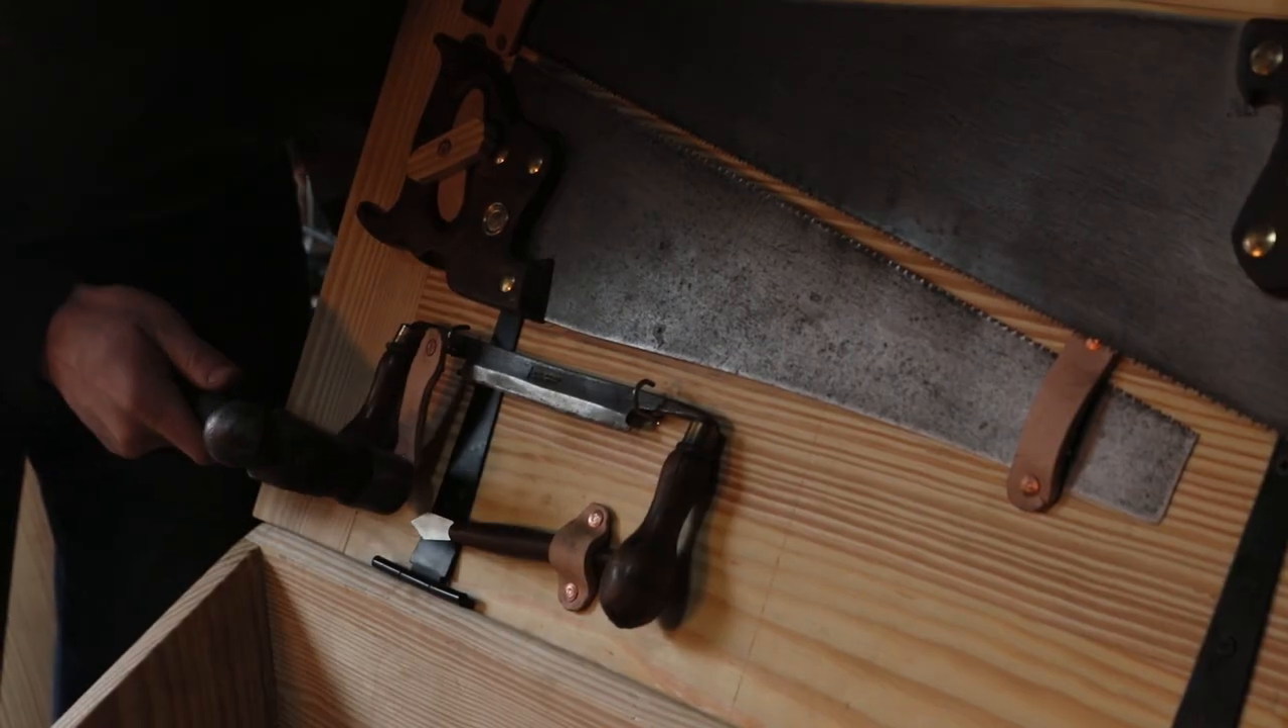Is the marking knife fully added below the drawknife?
Yes.